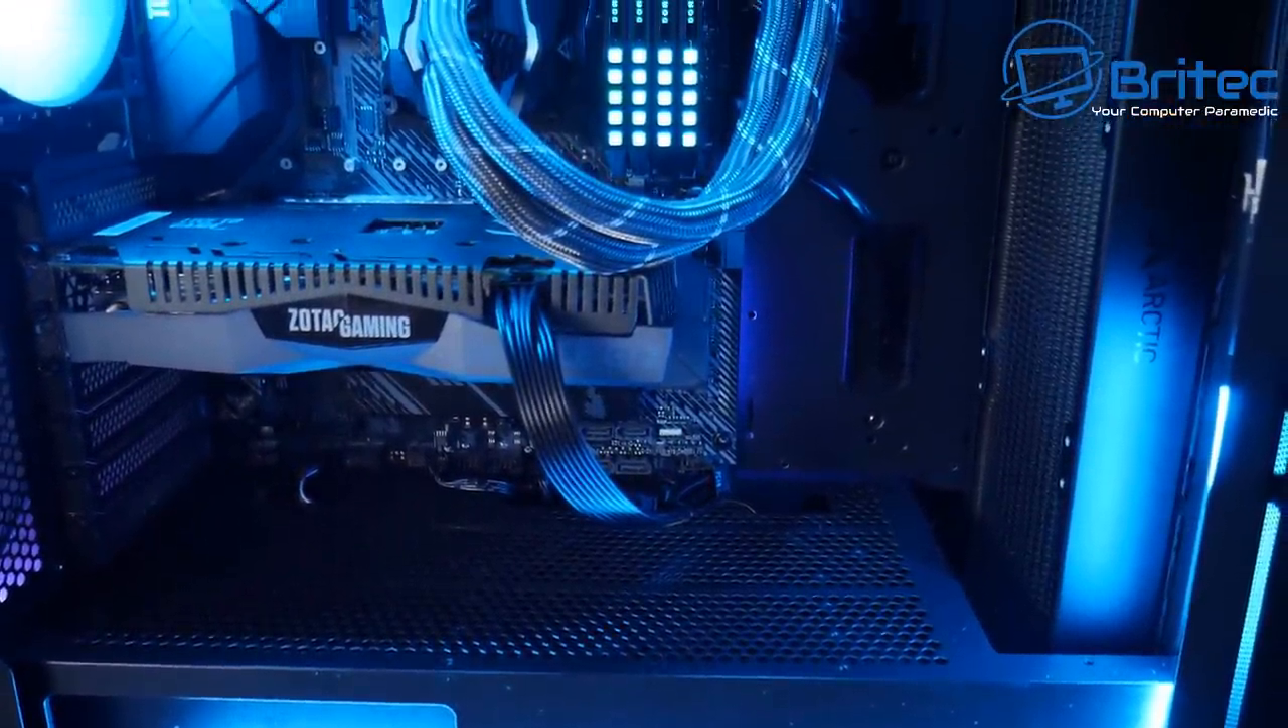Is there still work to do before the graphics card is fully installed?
No.